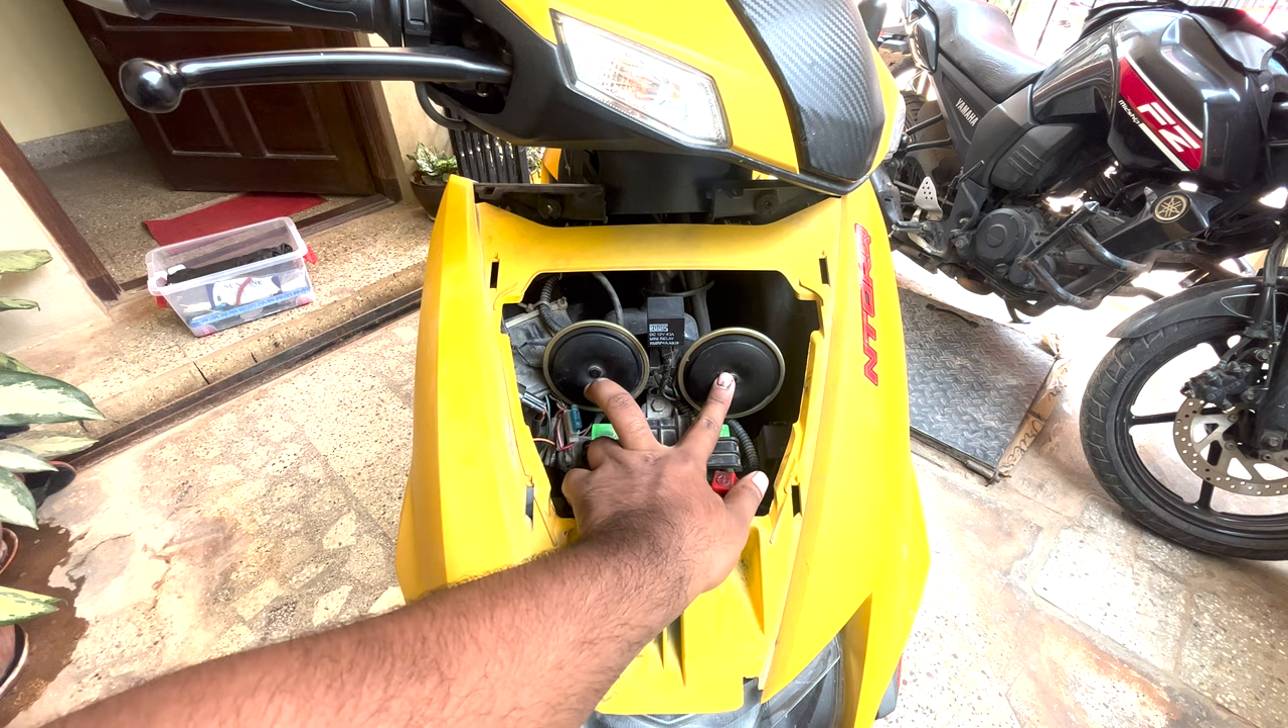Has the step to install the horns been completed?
Yes.